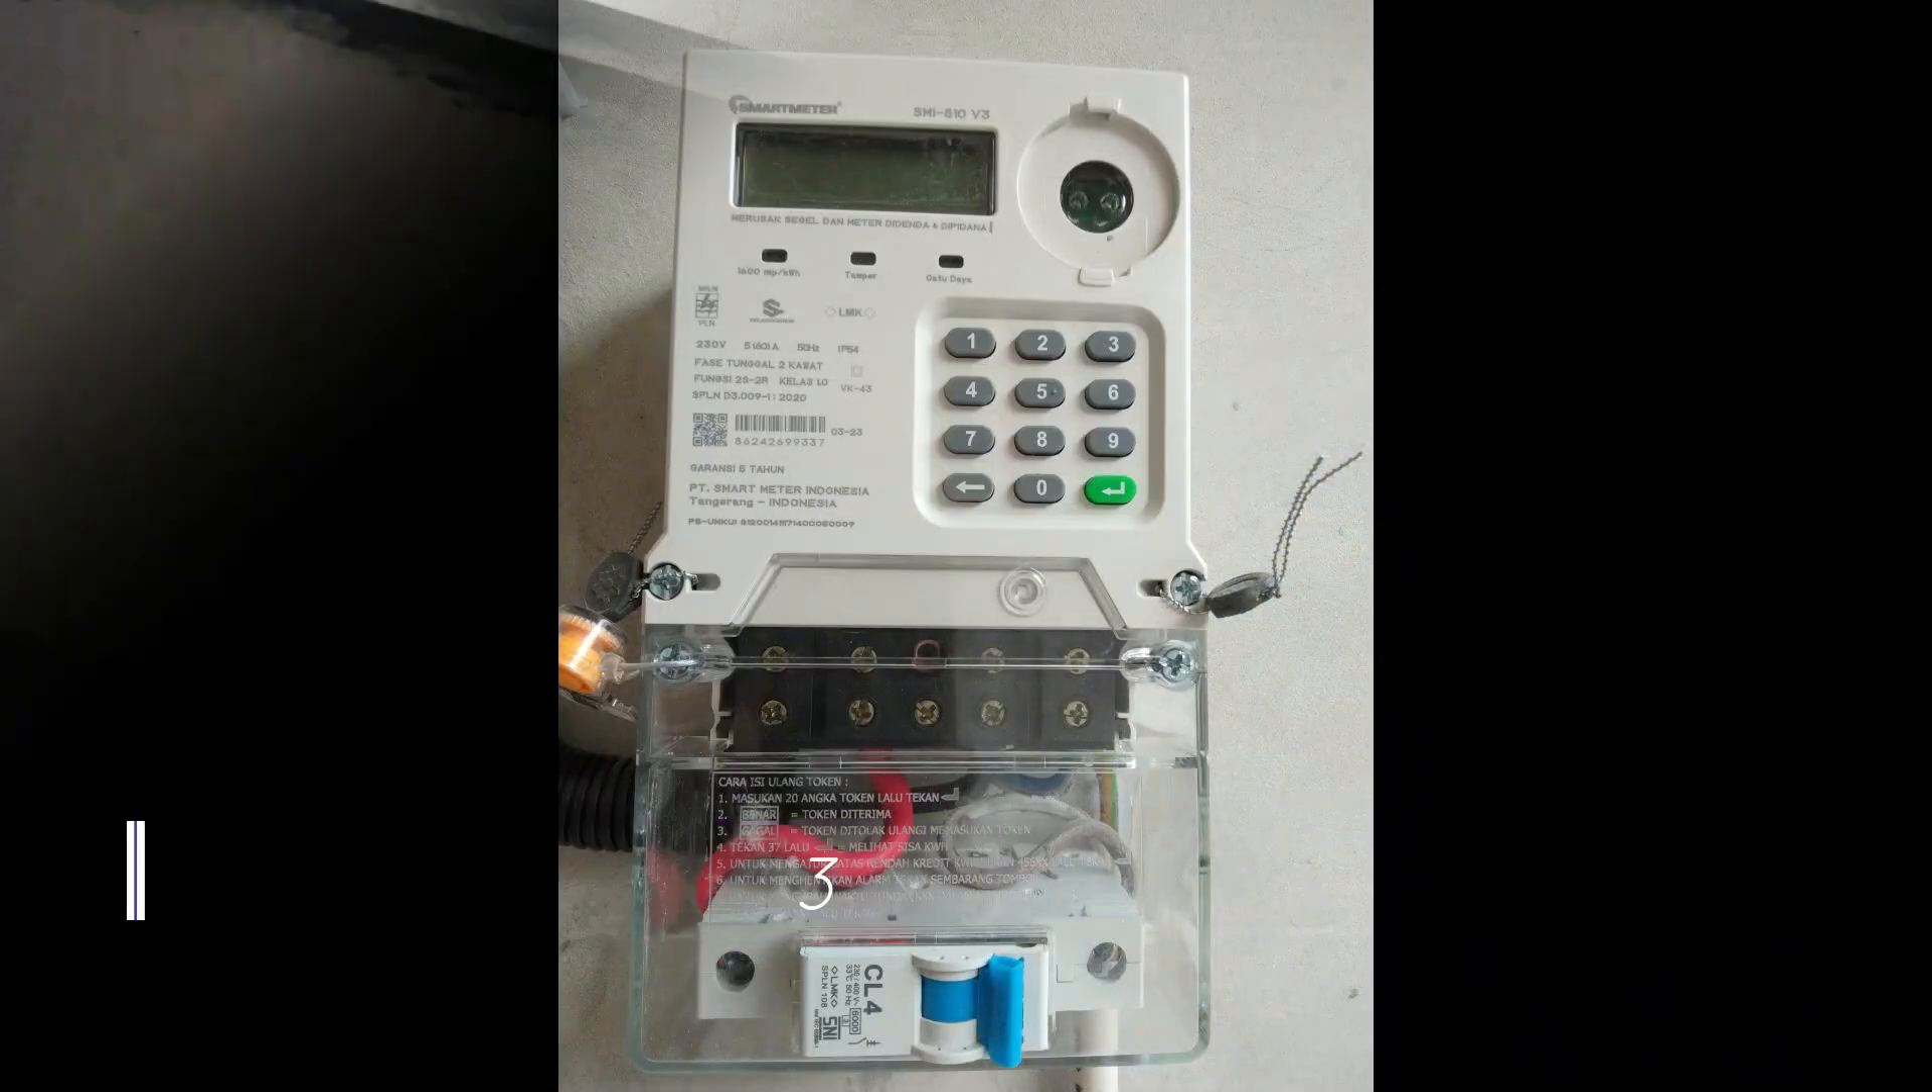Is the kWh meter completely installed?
Yes.